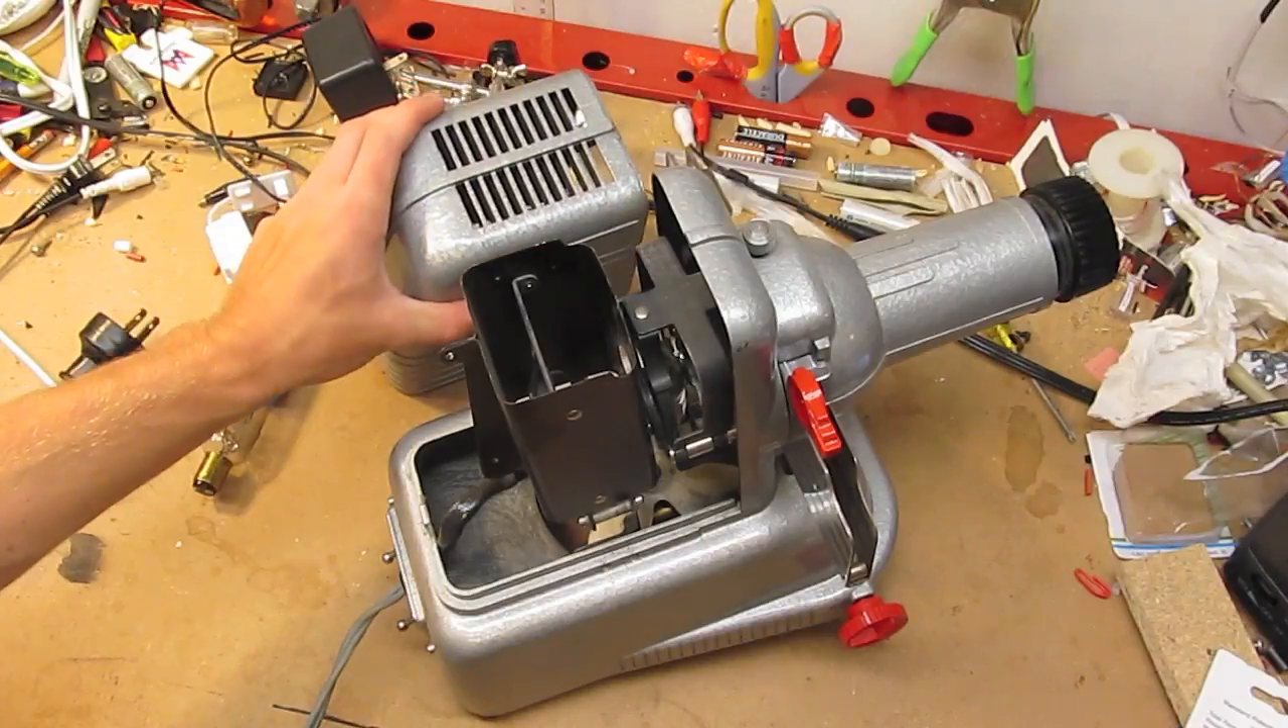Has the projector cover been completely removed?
Yes.